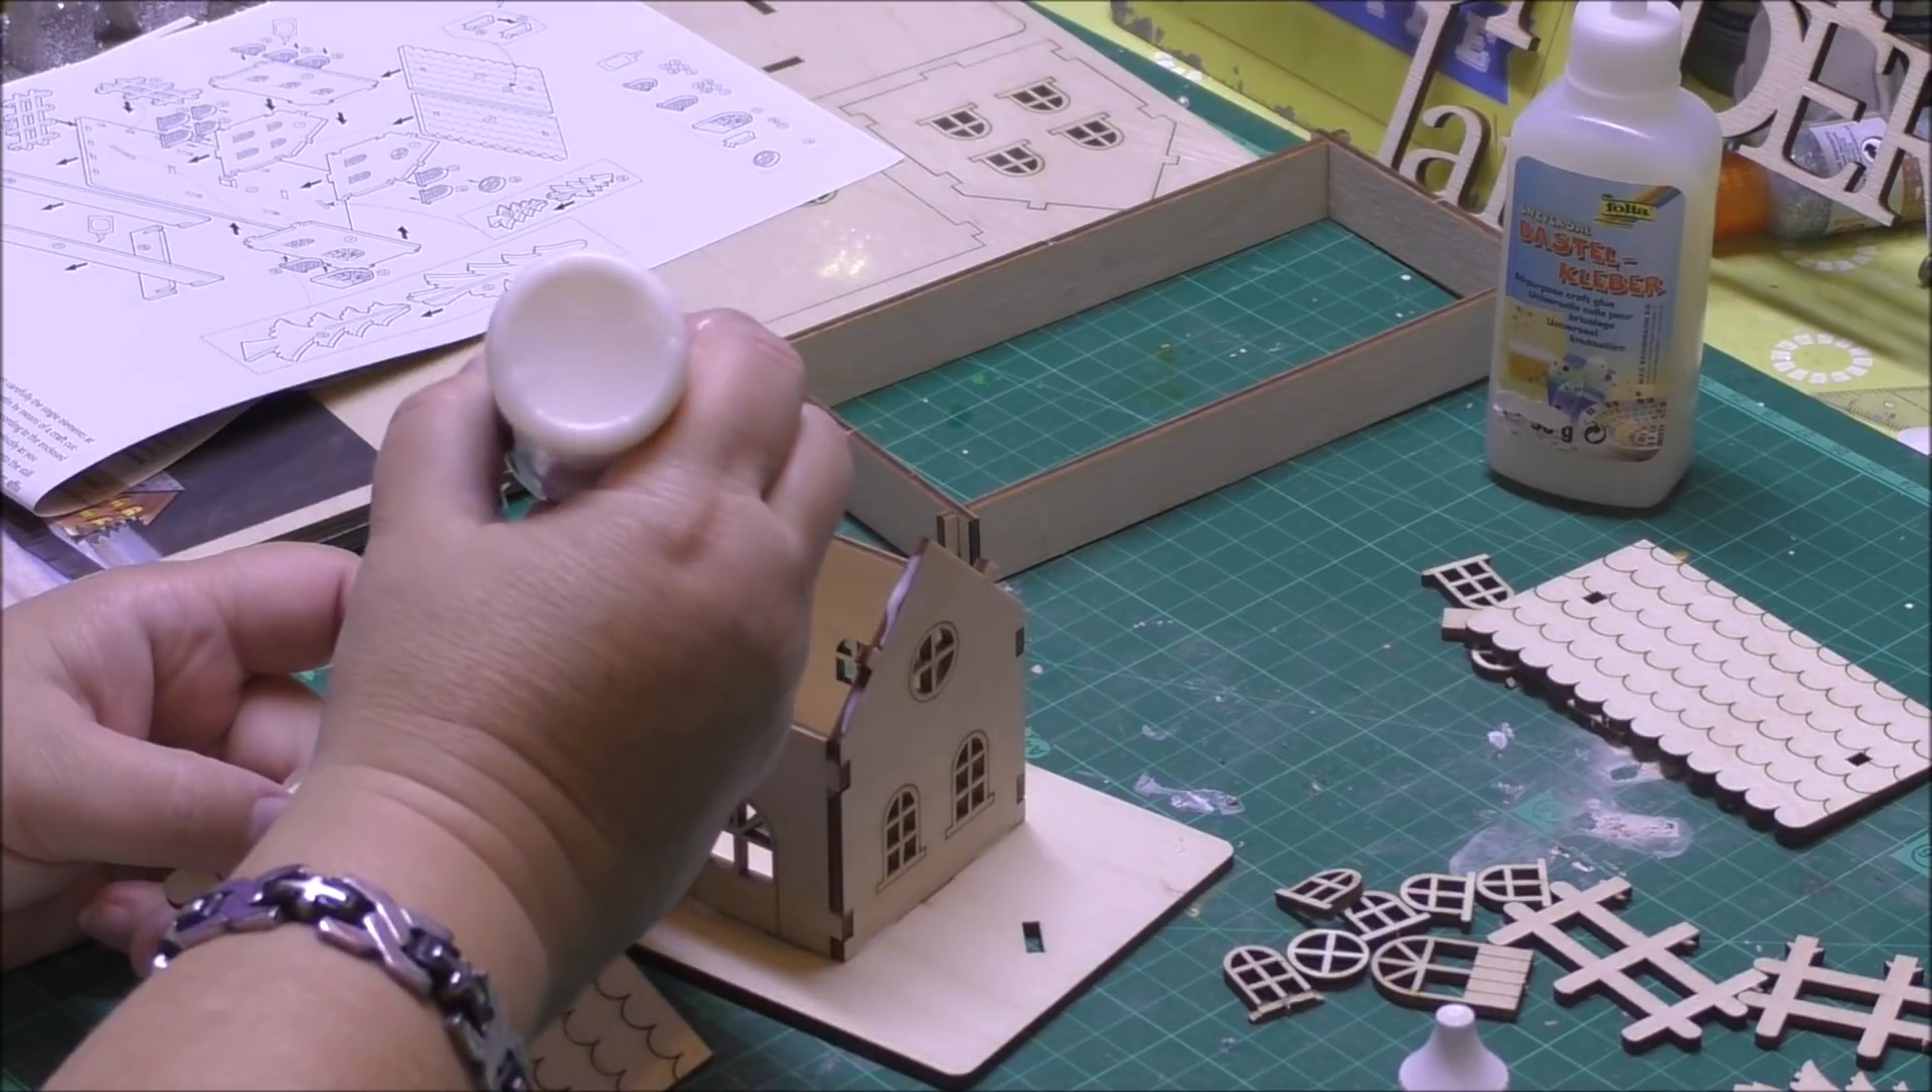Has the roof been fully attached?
No.